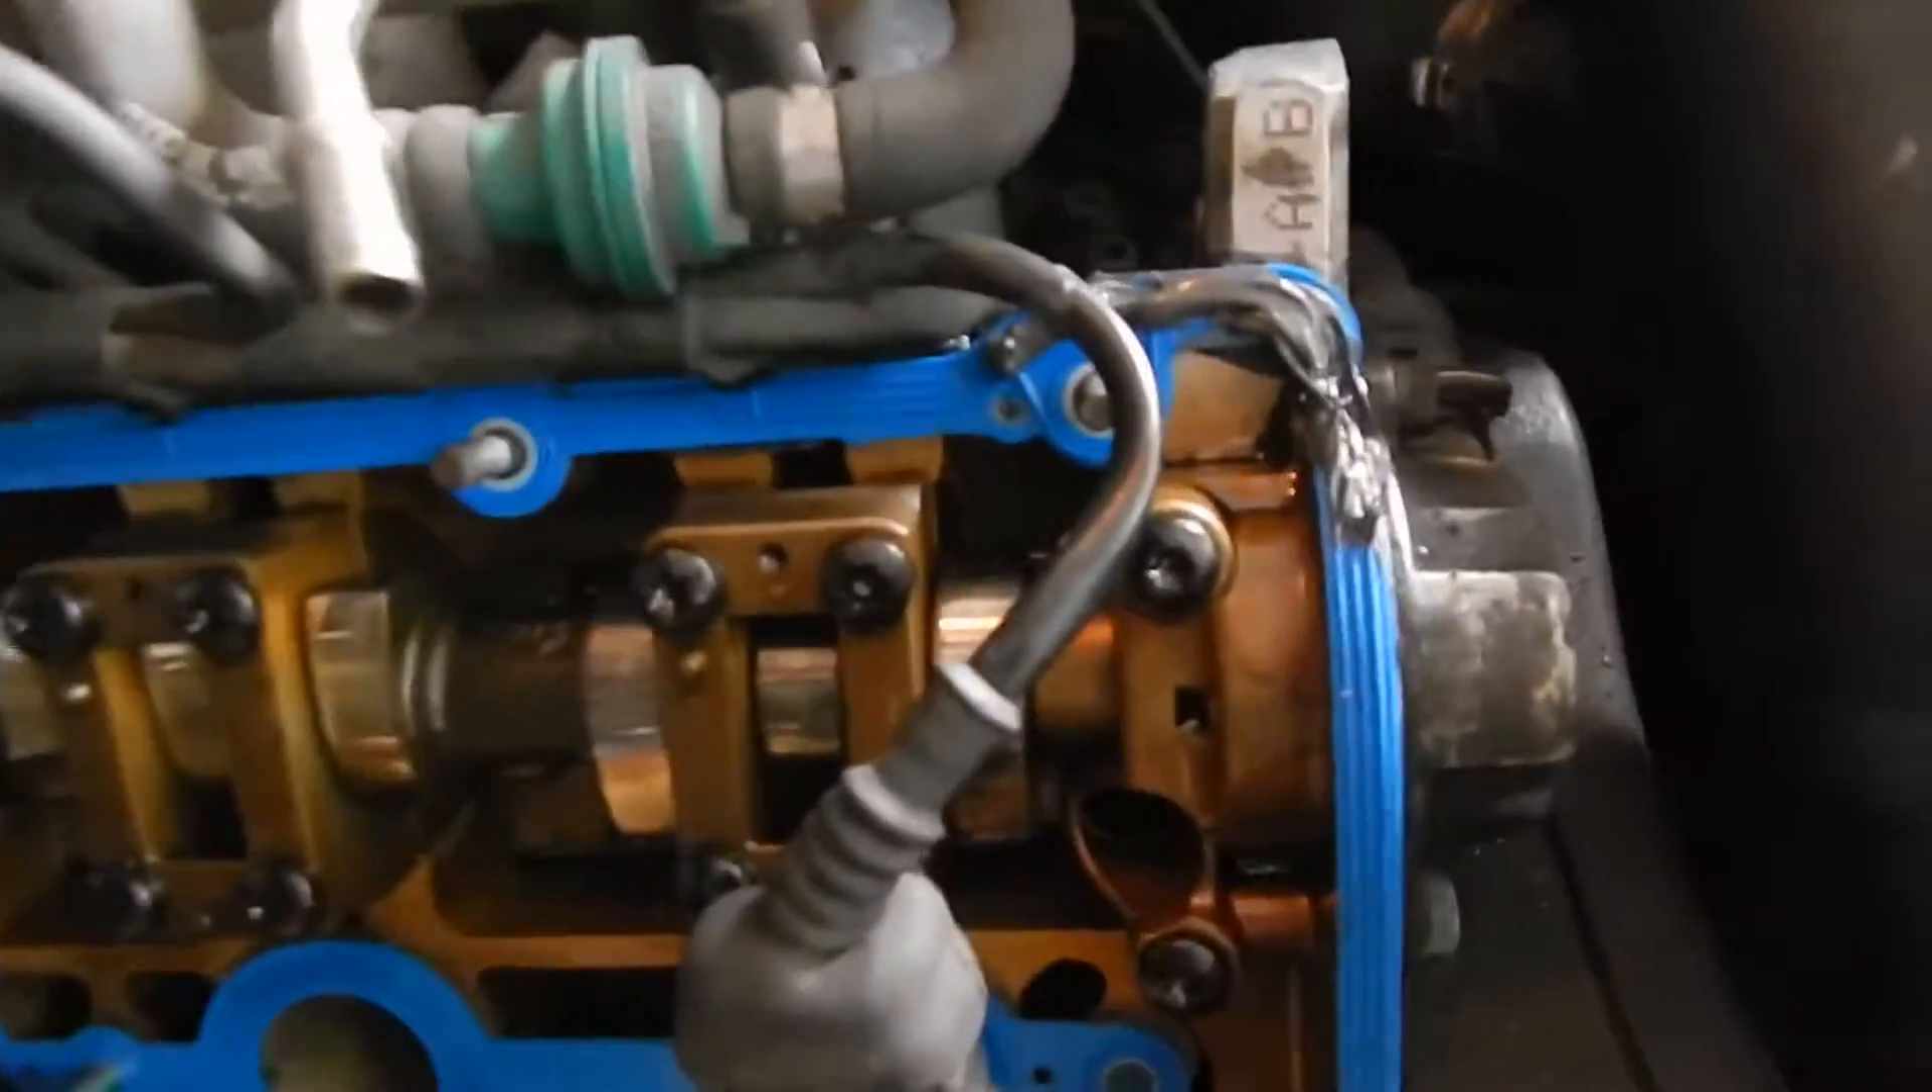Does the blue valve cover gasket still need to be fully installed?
No.